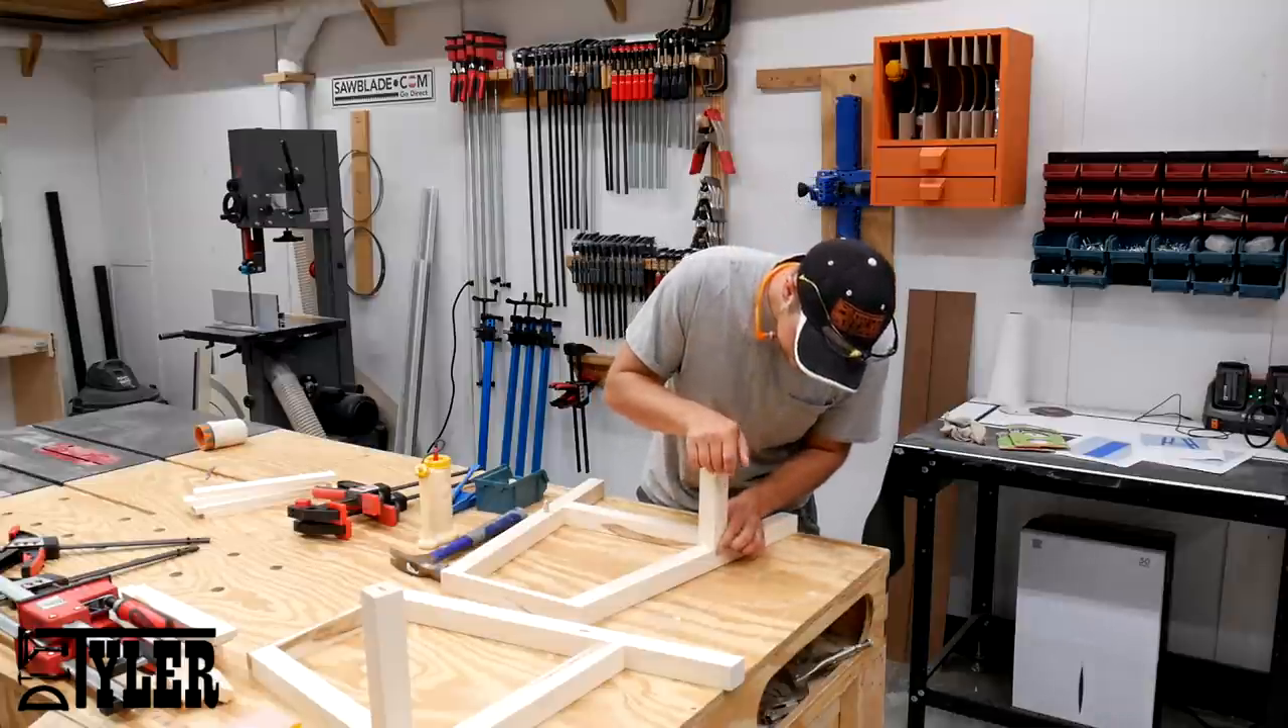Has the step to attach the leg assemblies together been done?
No.